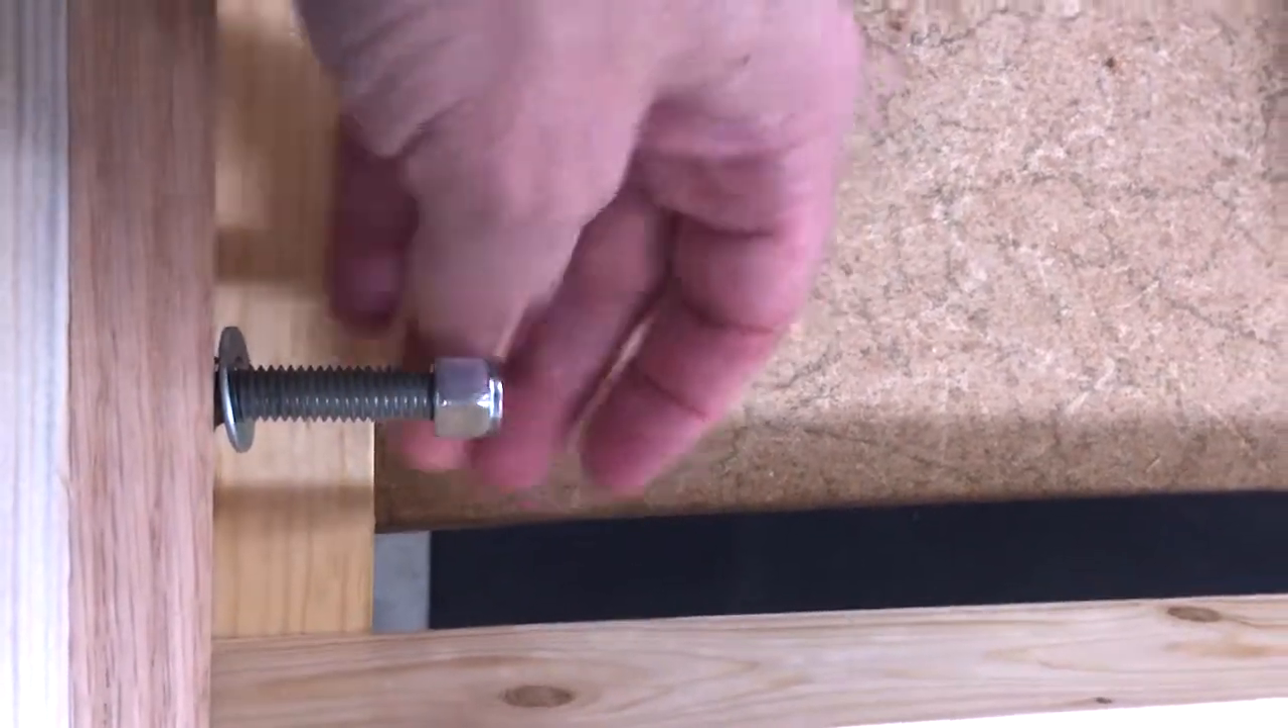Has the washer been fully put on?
Yes.